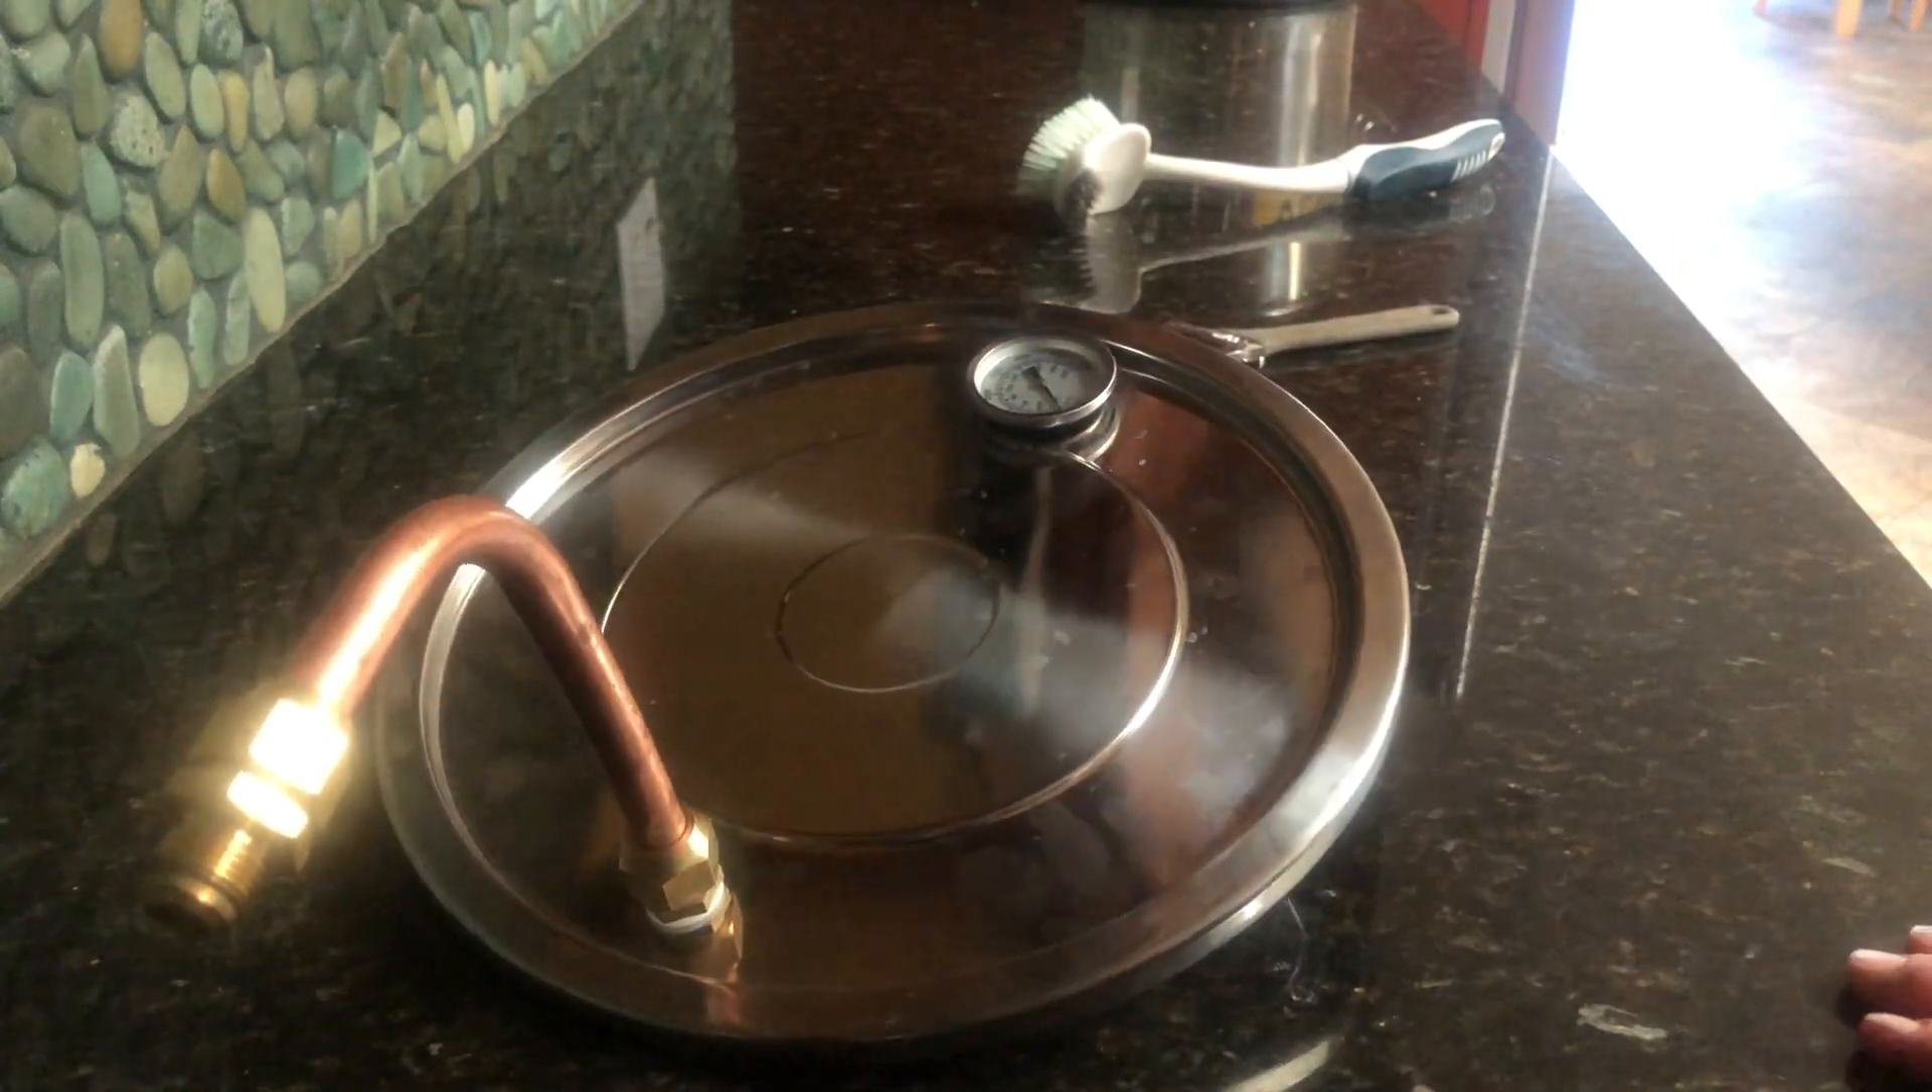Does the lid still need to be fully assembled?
No.